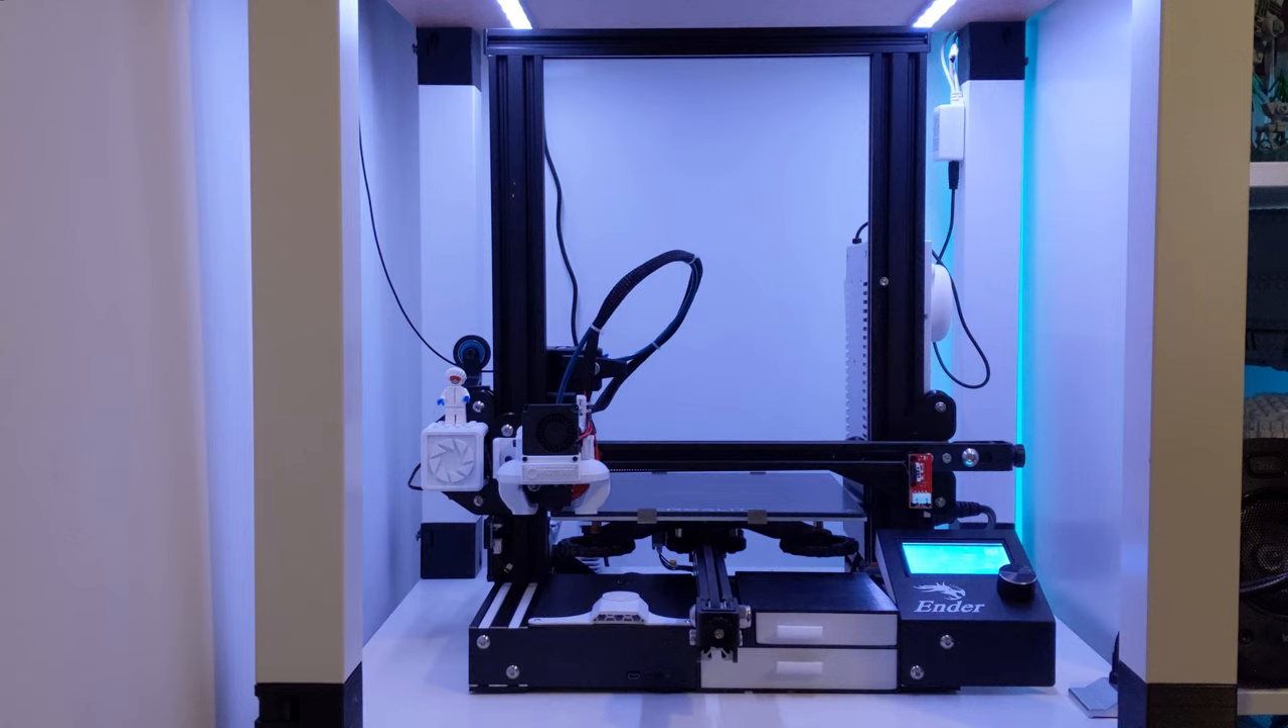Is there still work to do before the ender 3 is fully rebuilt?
No.